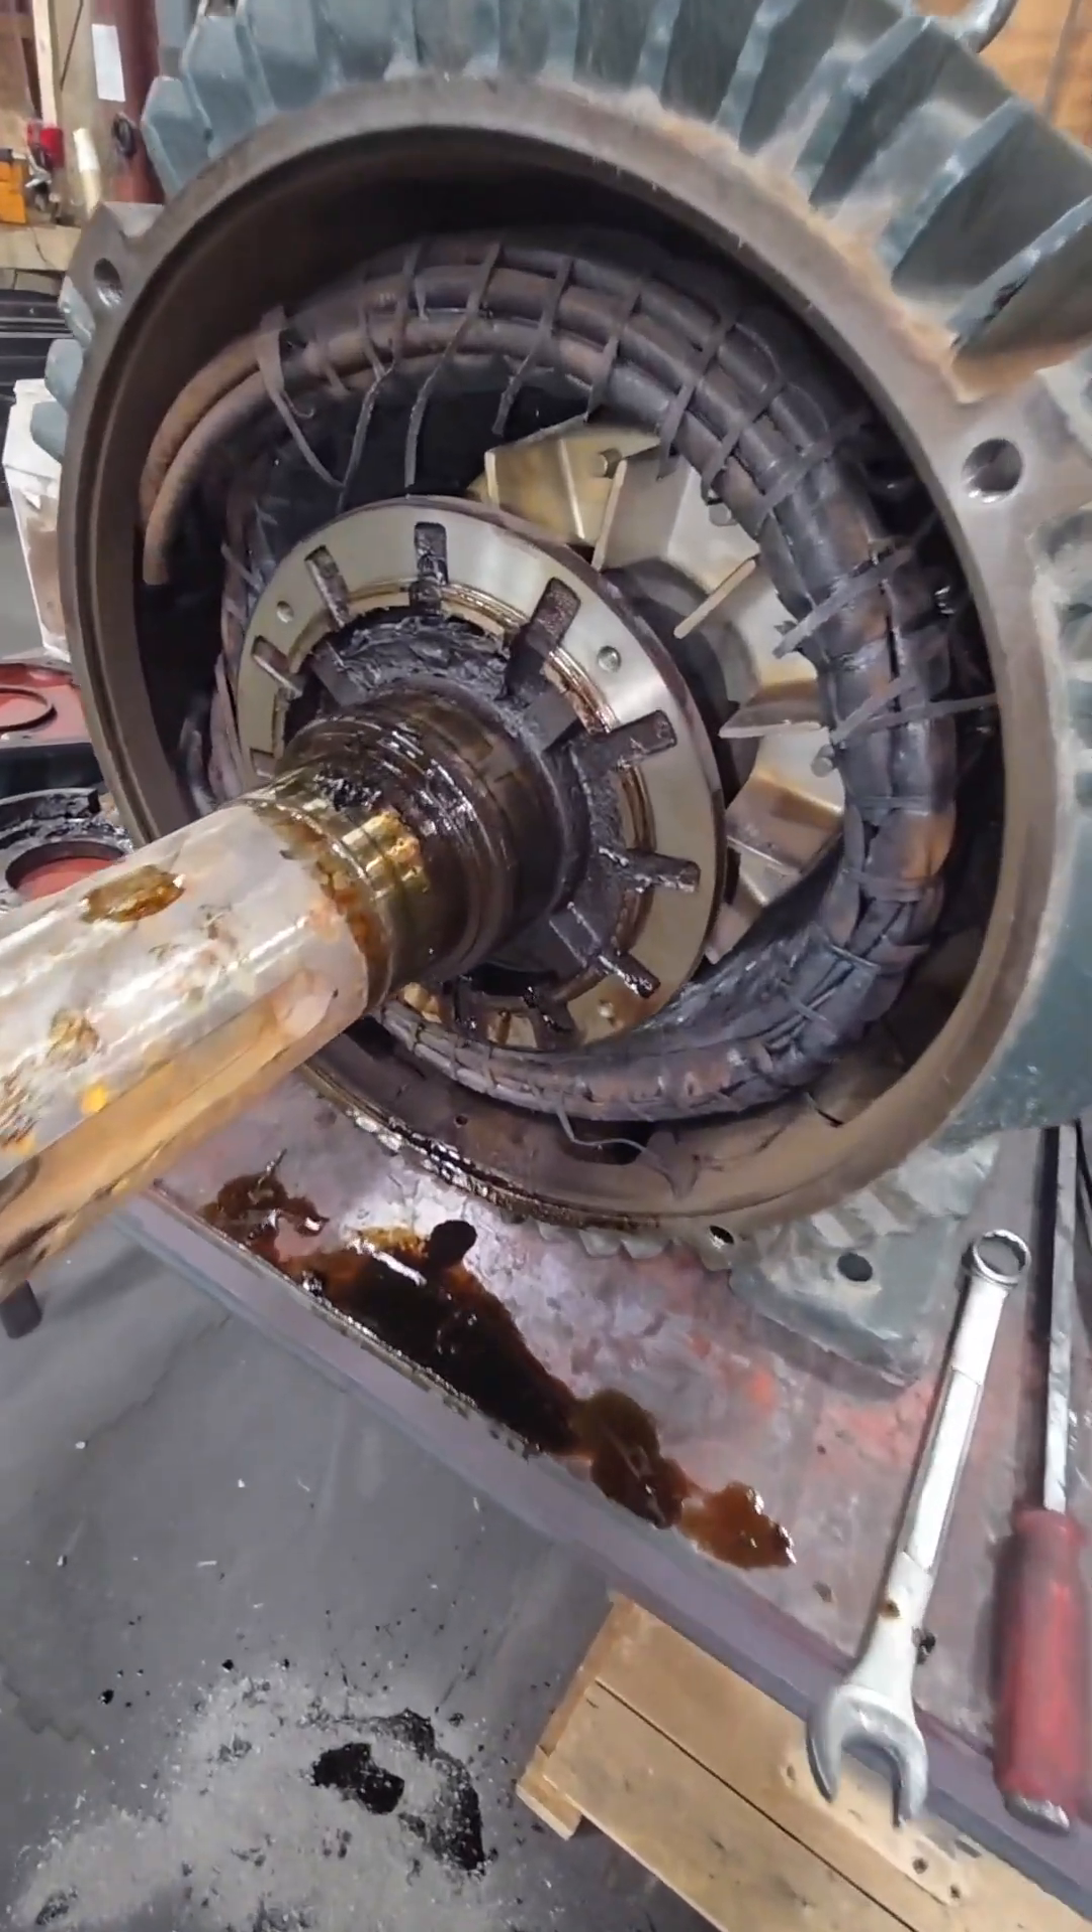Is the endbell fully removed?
Yes.